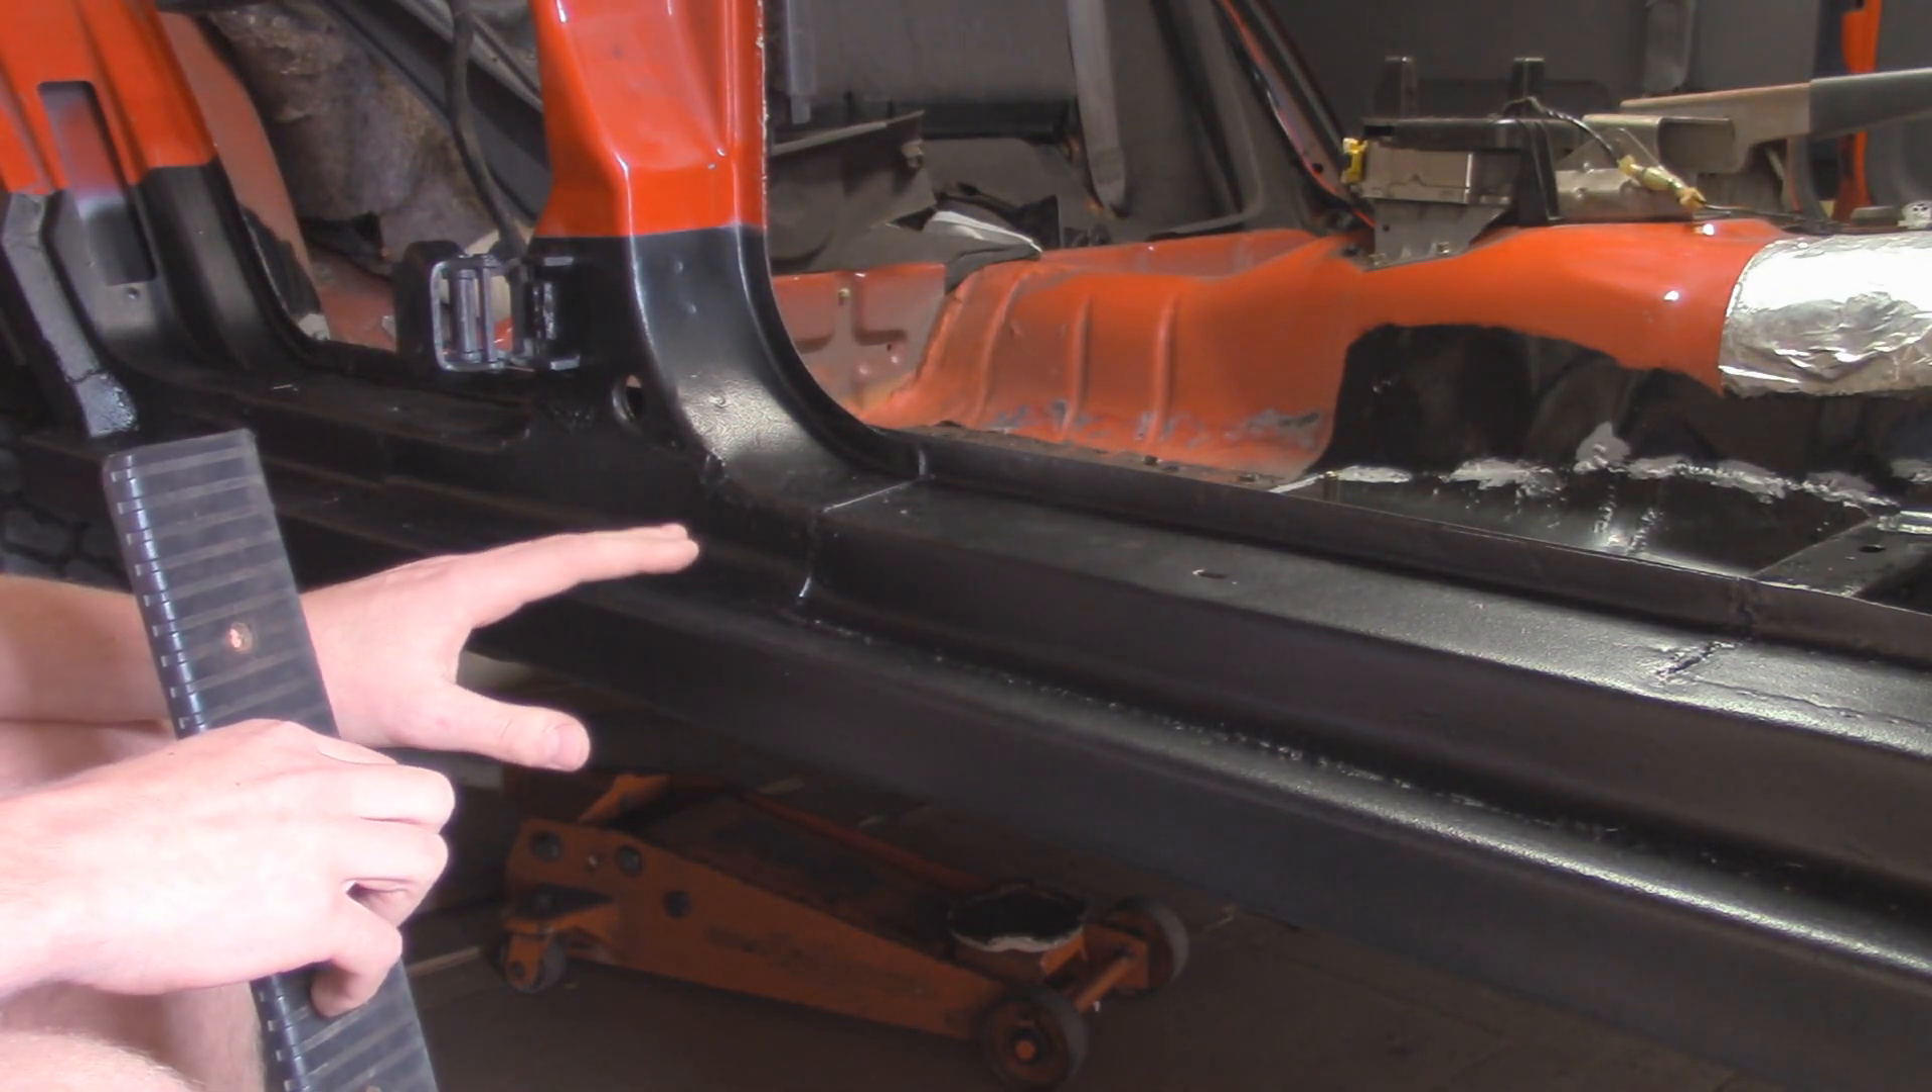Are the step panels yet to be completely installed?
Yes.